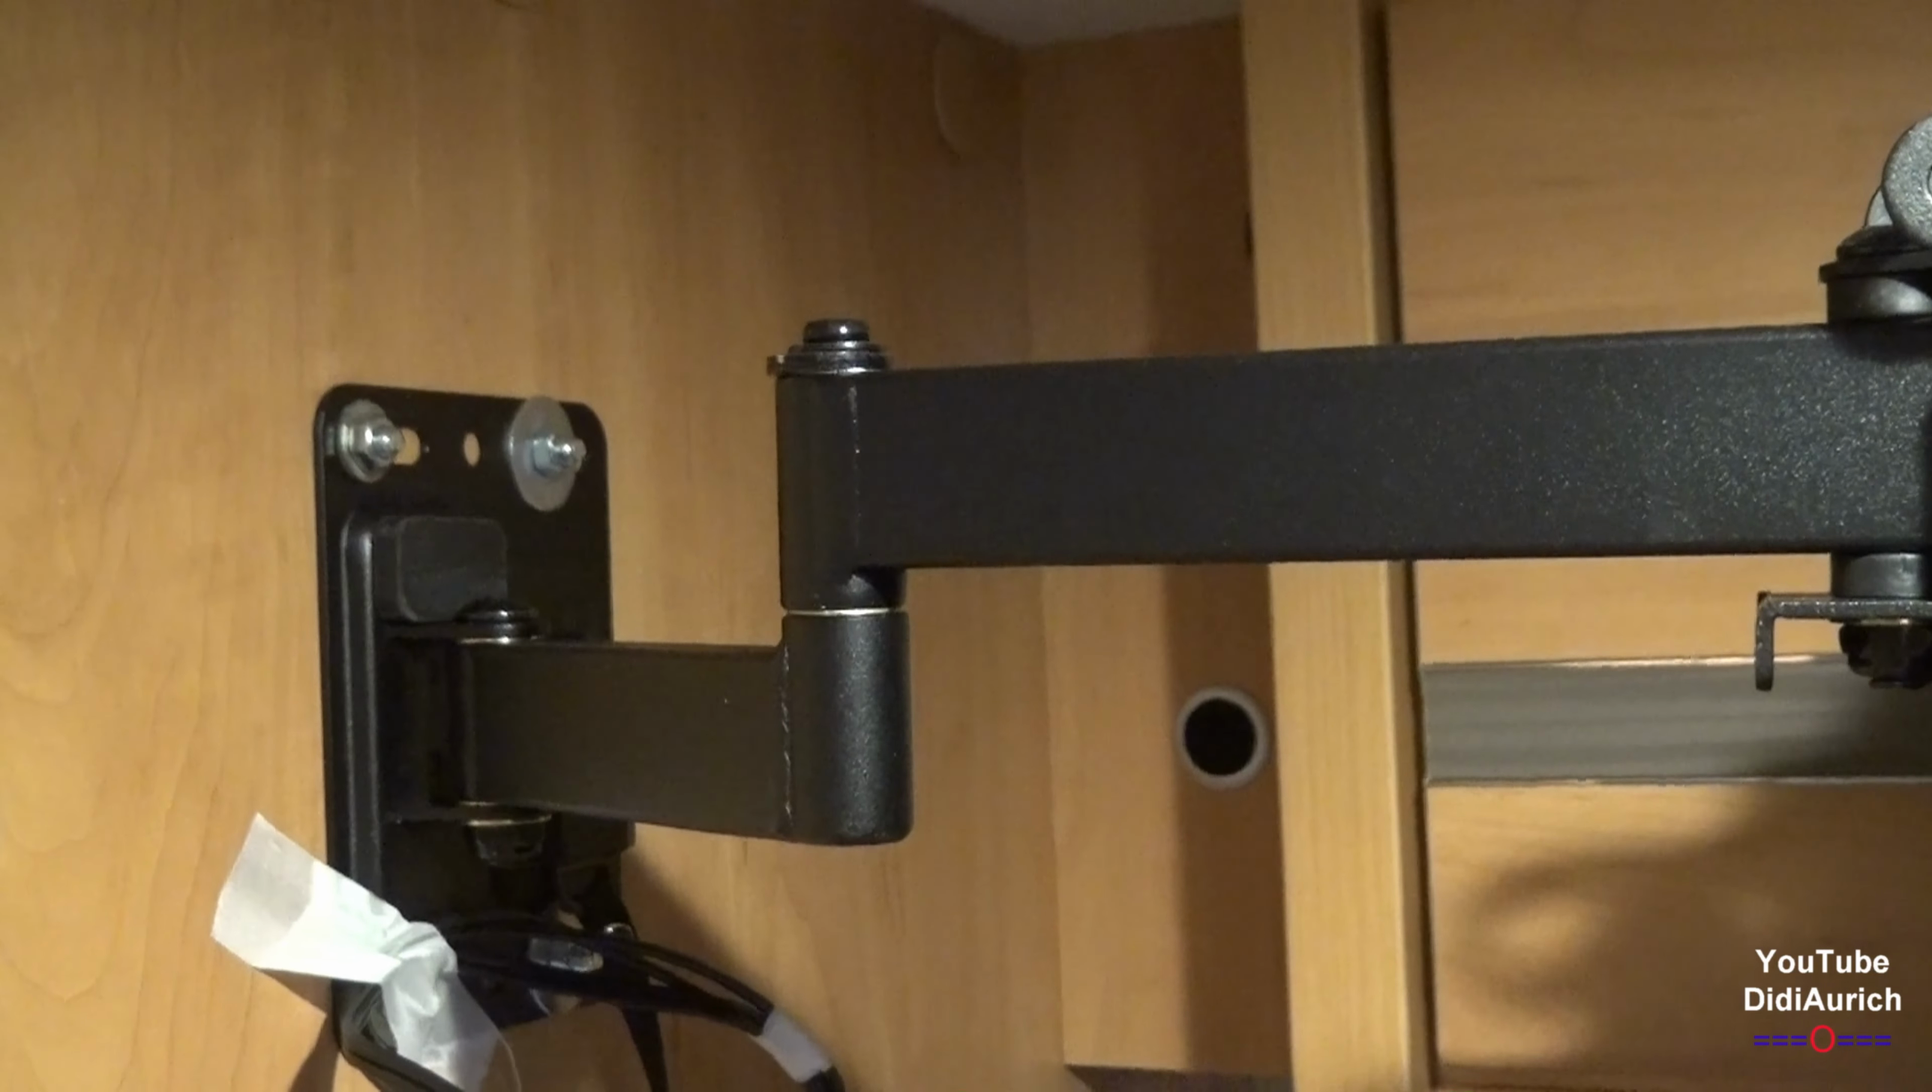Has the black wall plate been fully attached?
Yes.